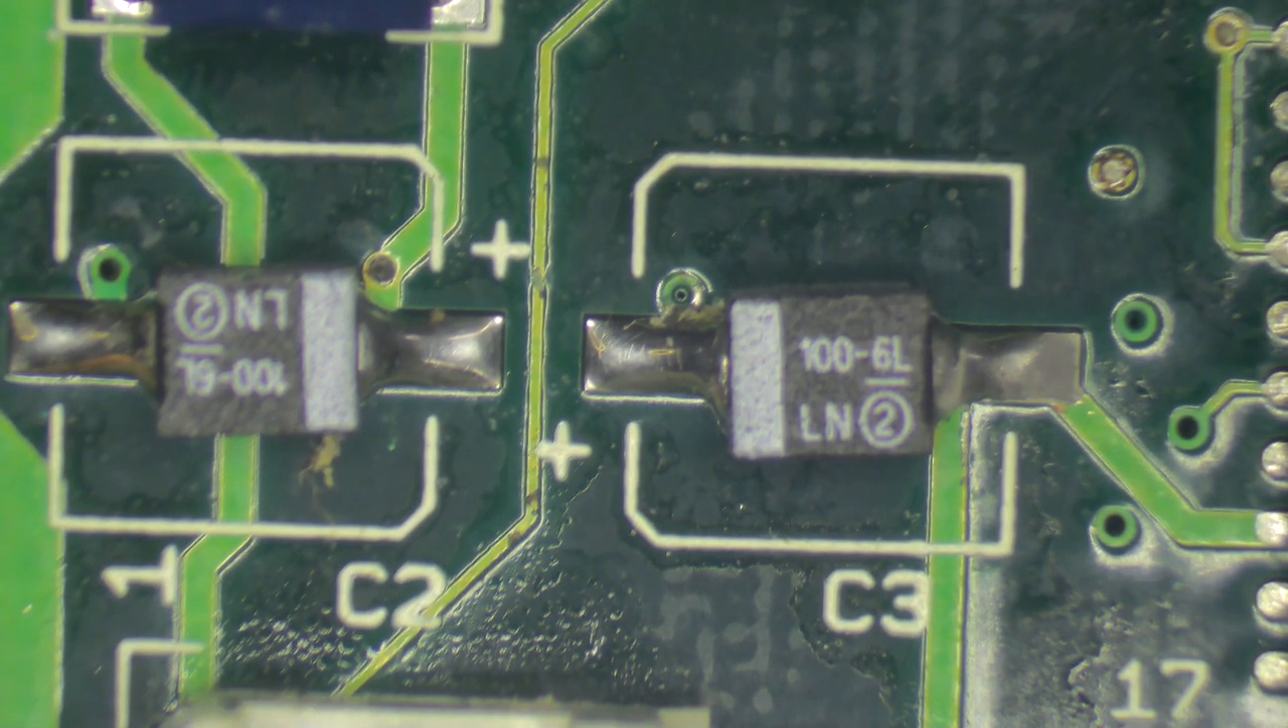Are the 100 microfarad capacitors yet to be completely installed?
No.